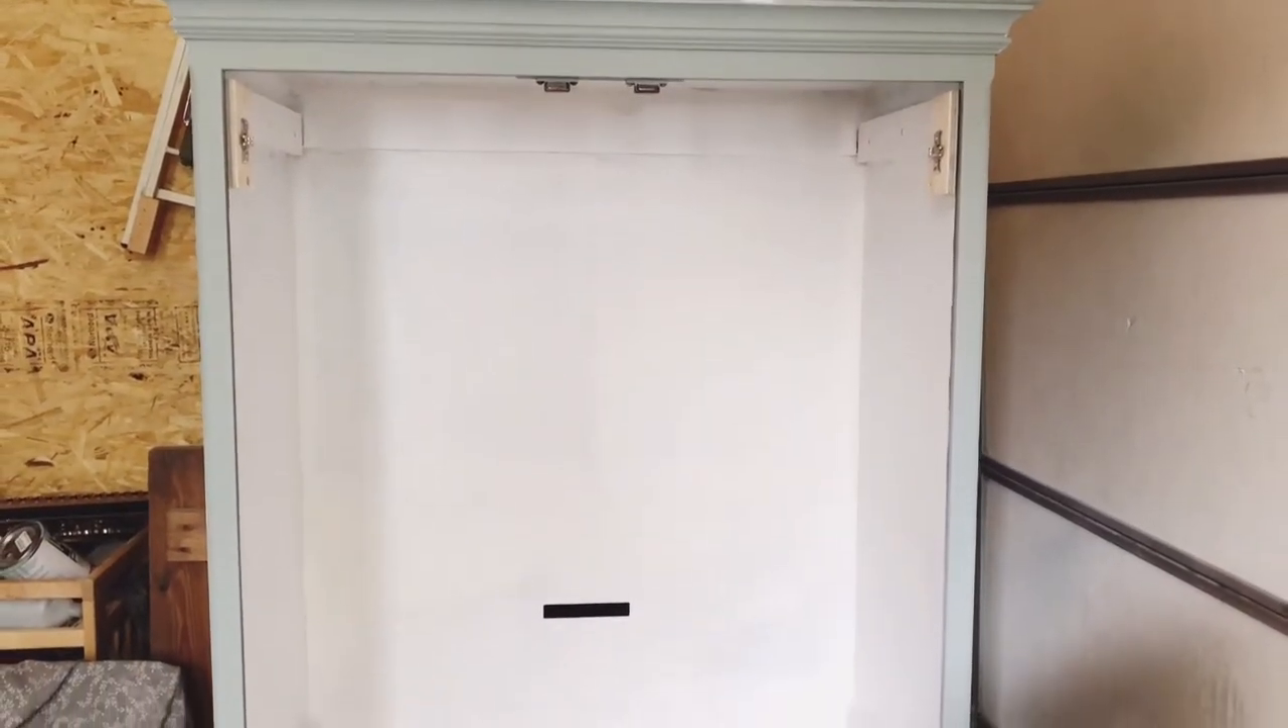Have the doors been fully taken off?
Yes.